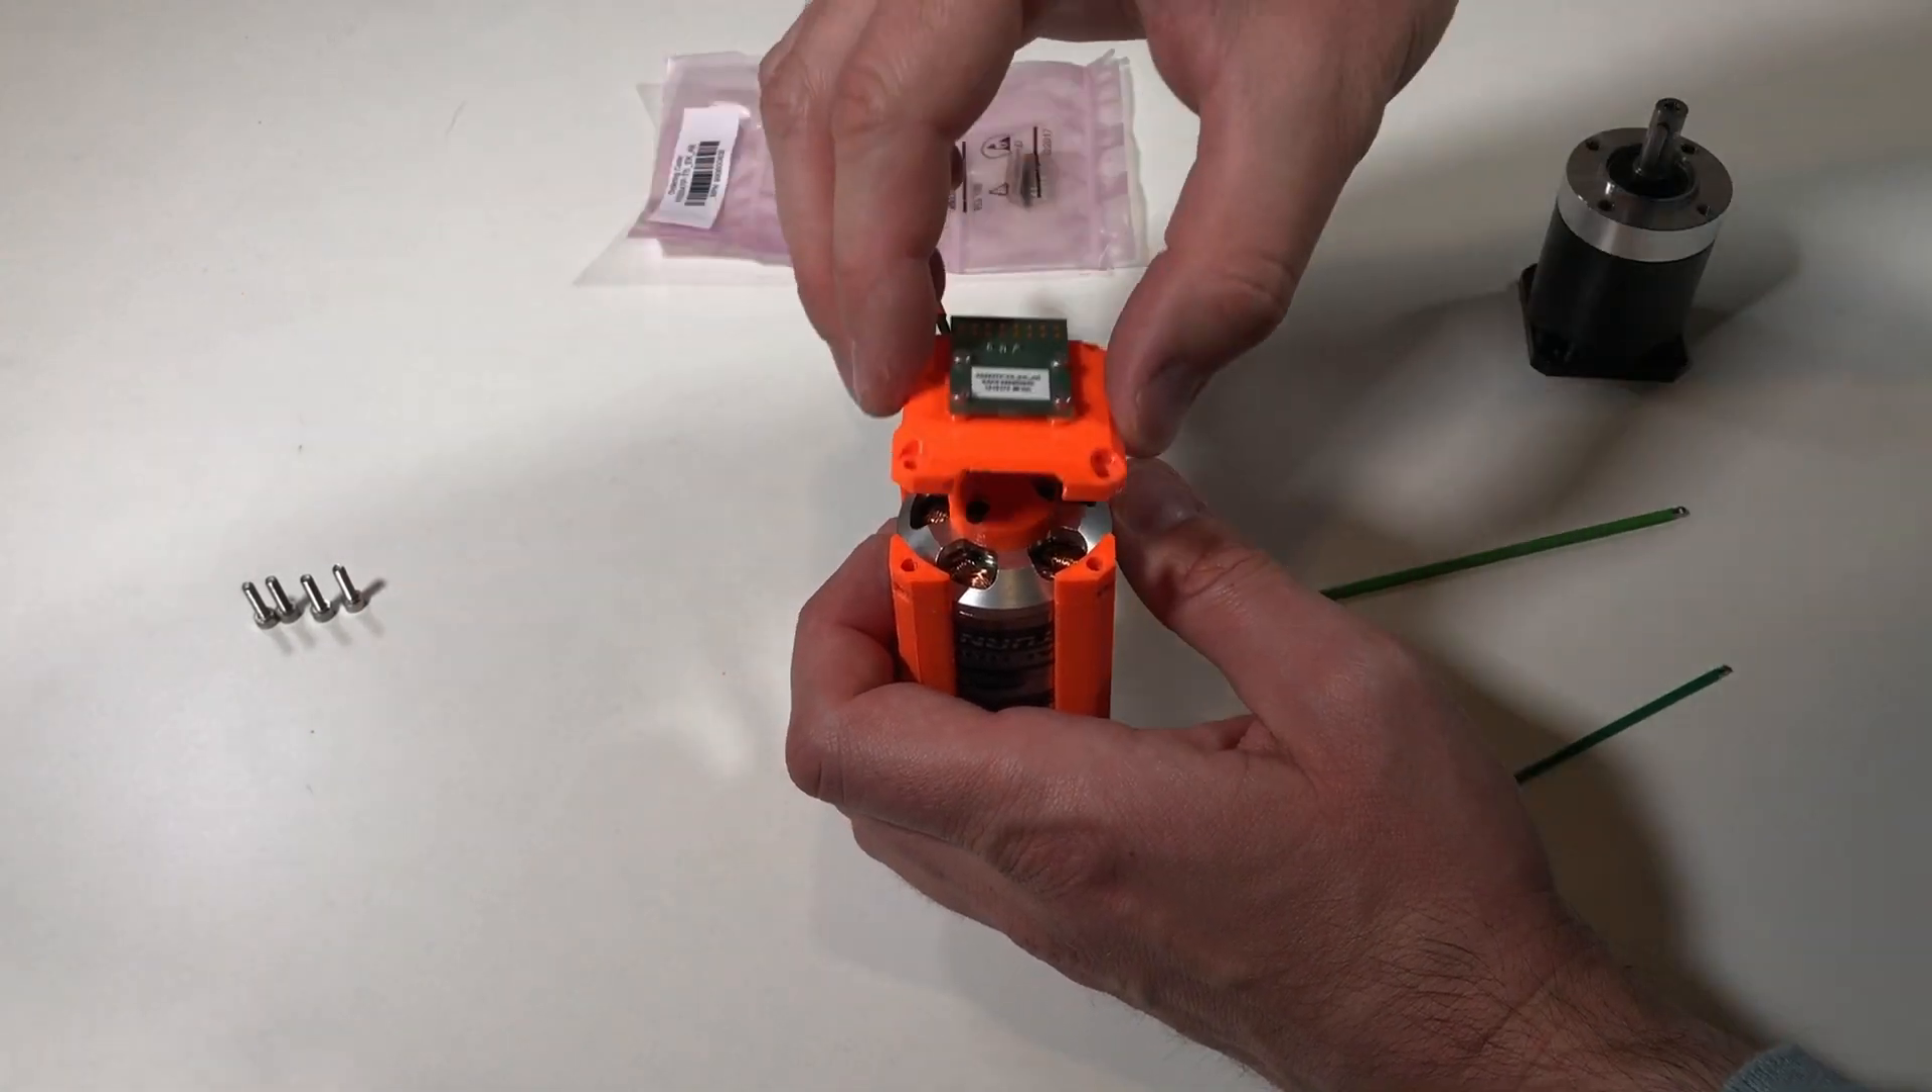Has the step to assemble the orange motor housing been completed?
No.